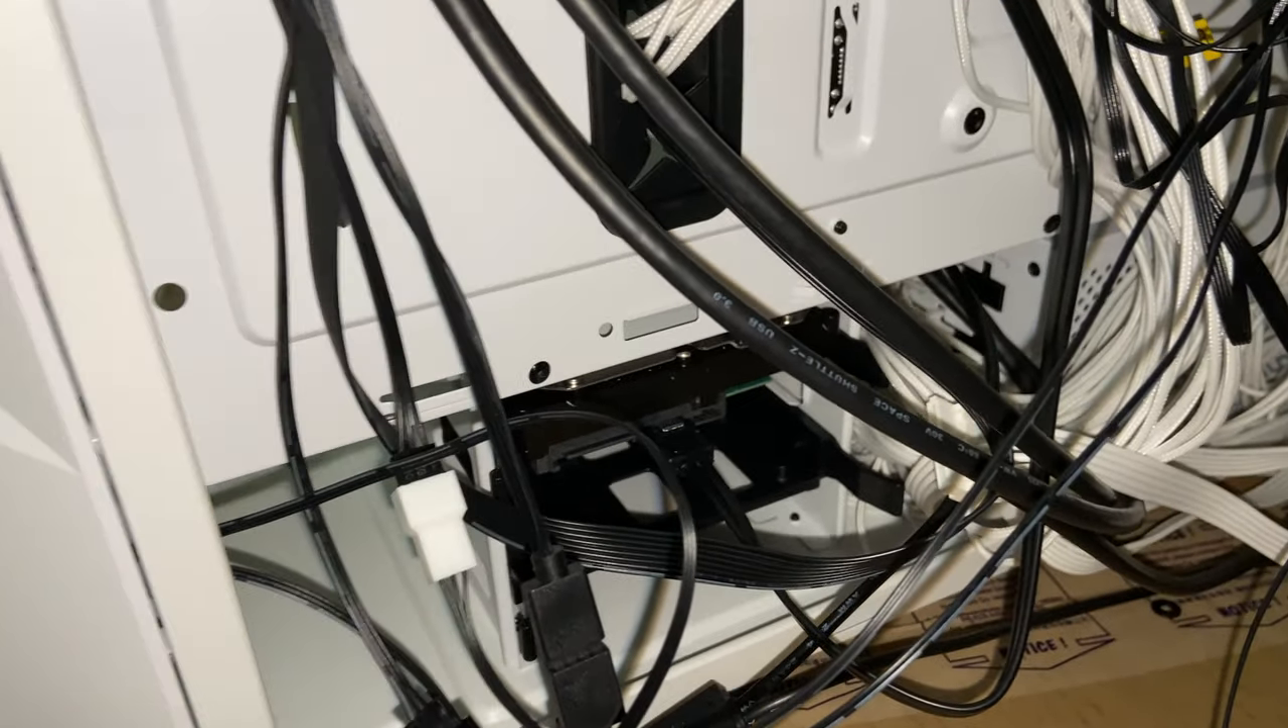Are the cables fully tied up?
No.